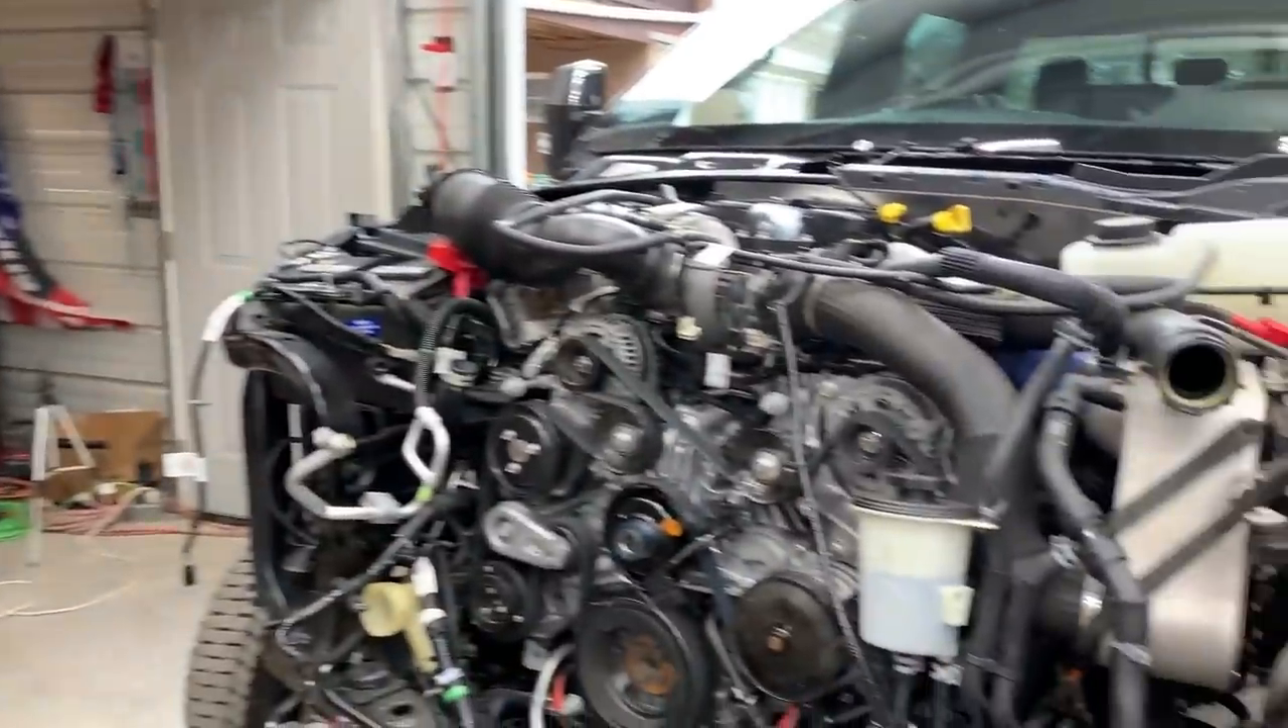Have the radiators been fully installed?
No.